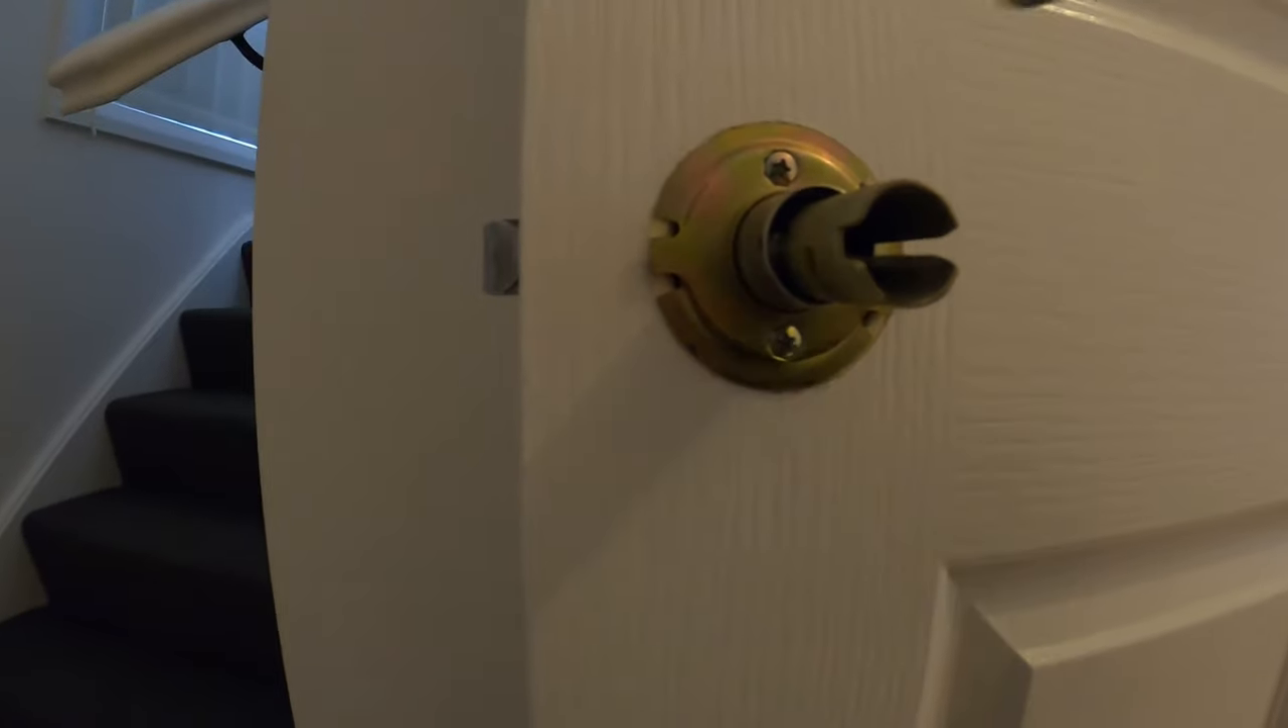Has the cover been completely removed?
Yes.